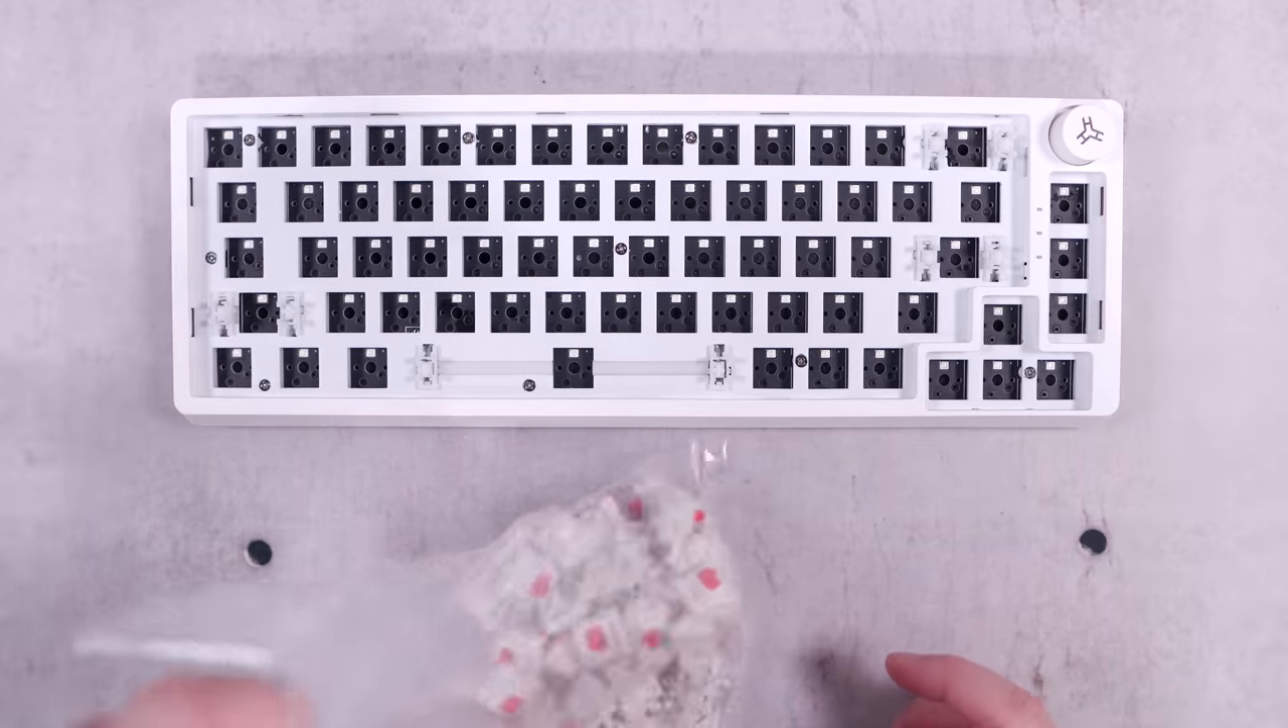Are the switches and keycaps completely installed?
No.